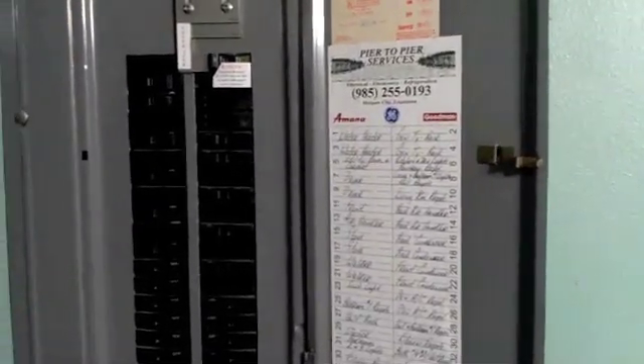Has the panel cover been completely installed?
Yes.